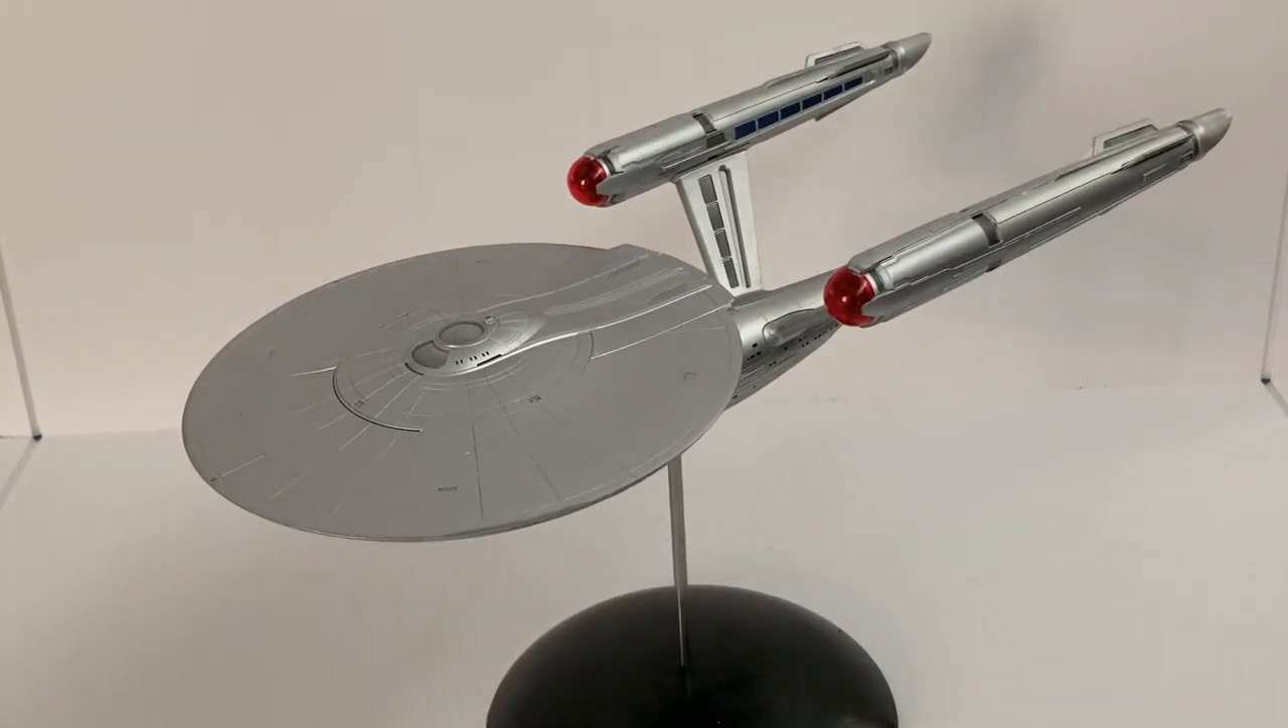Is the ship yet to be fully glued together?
No.